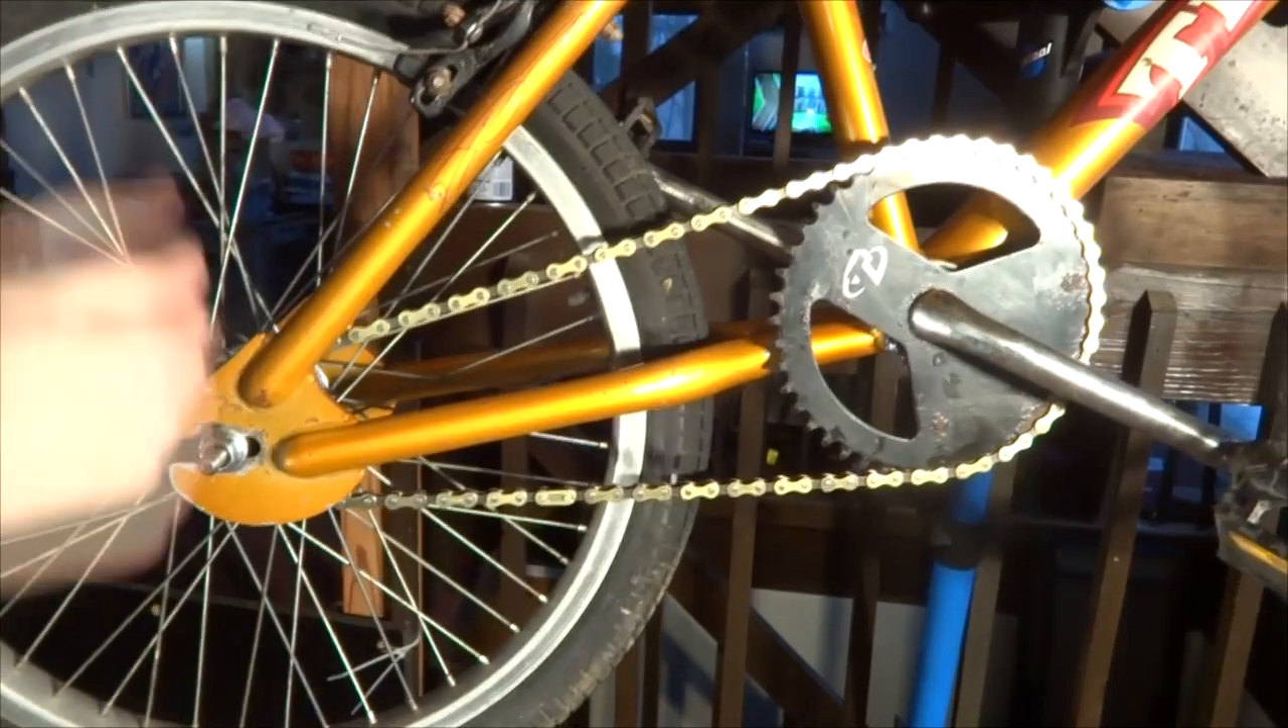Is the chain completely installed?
Yes.